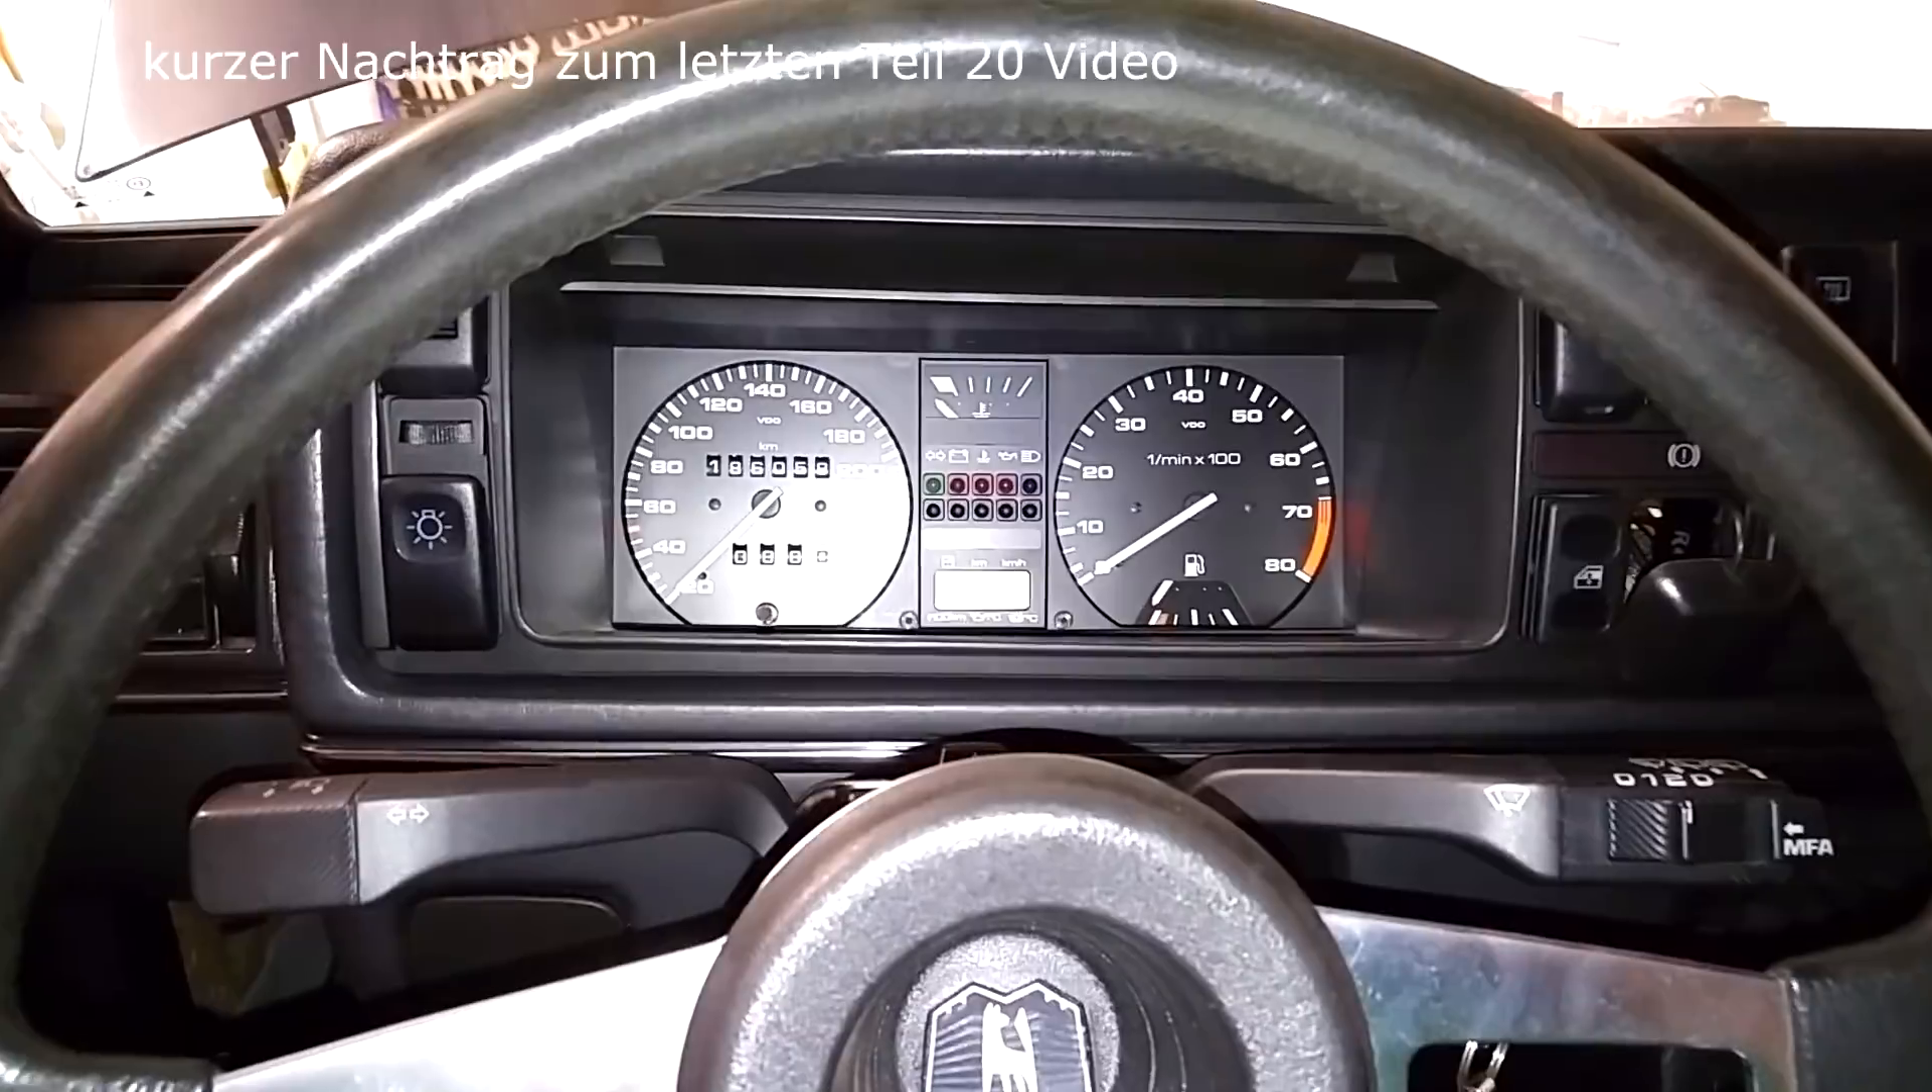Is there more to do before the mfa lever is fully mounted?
No.